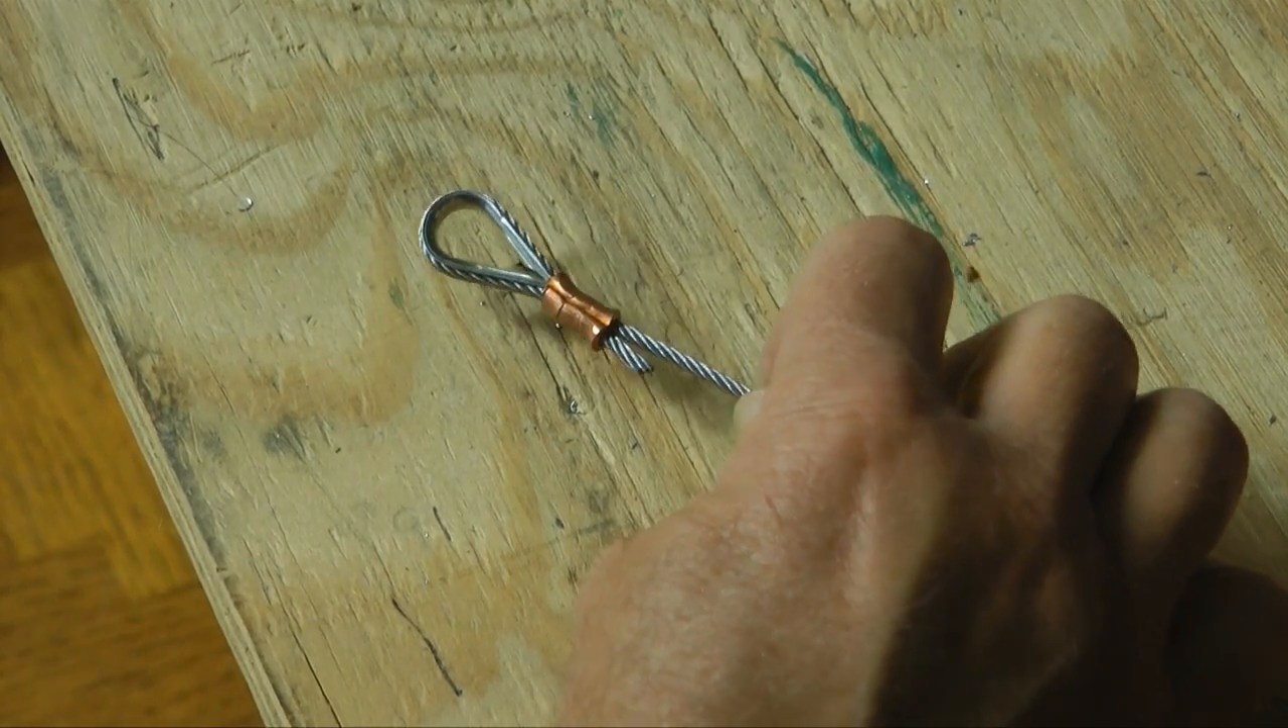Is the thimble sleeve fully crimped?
Yes.